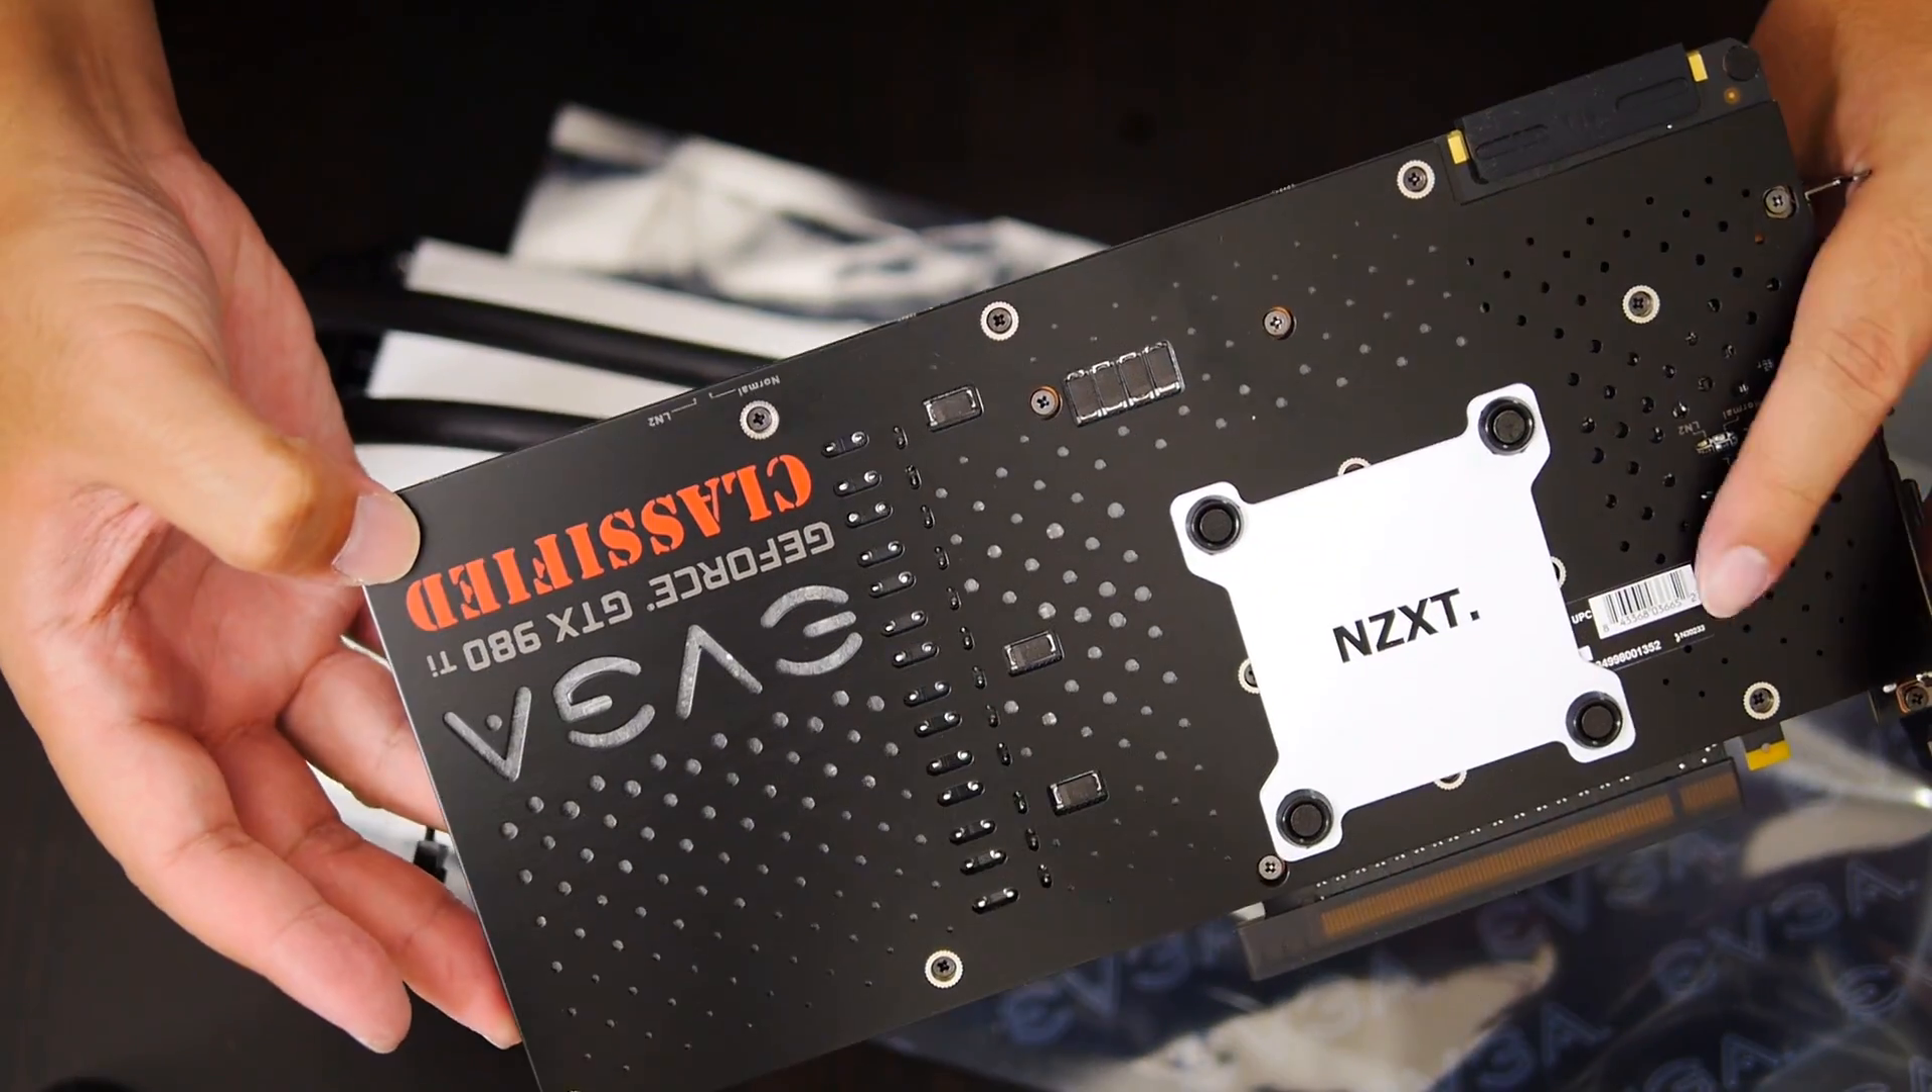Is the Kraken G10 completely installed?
Yes.